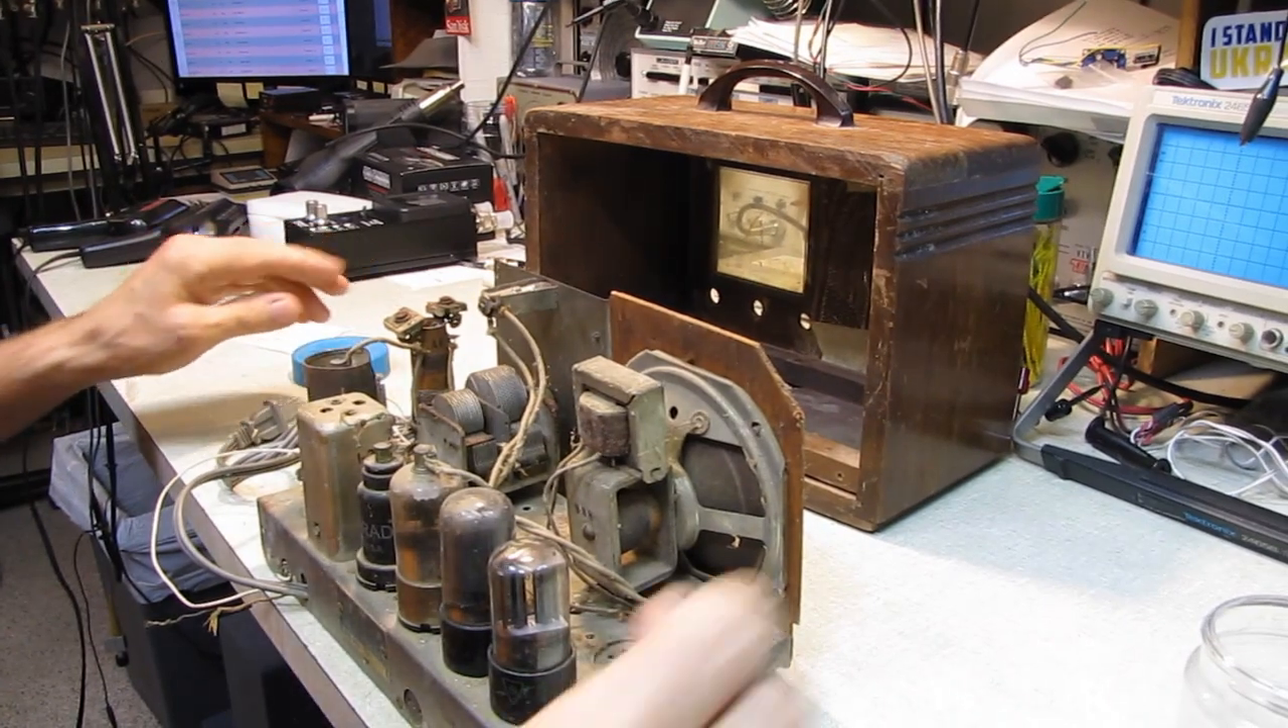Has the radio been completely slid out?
Yes.